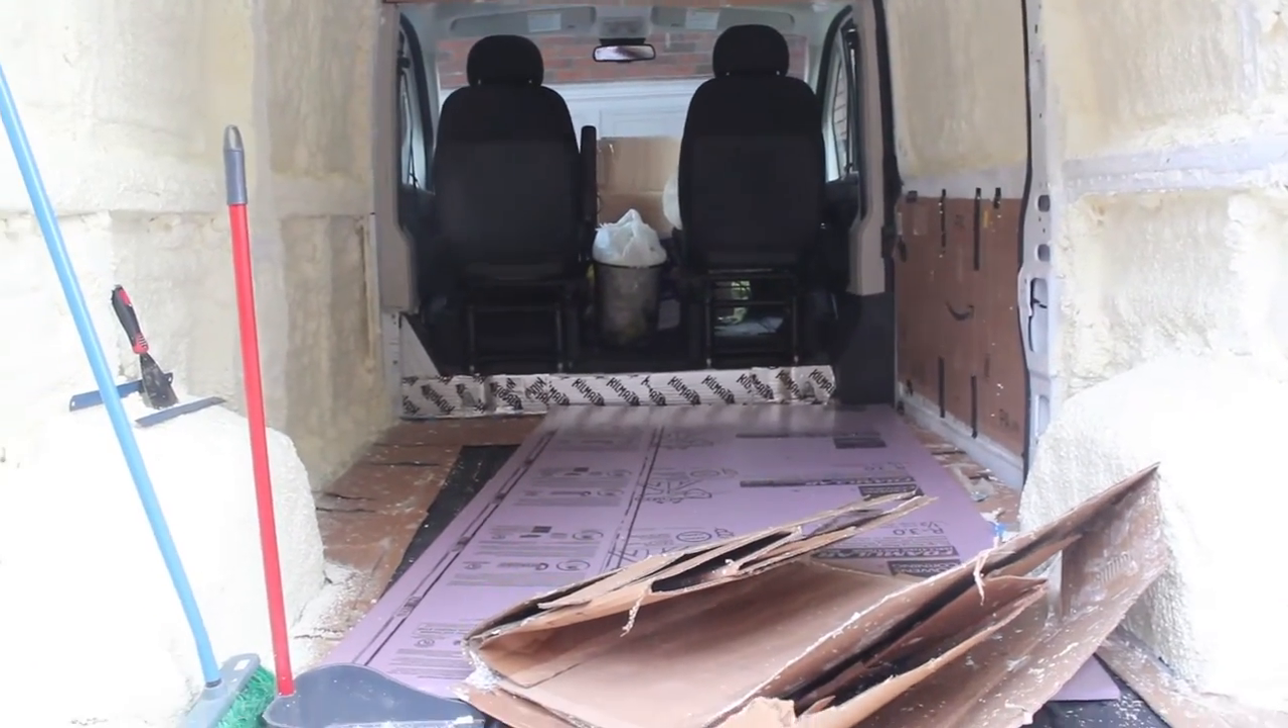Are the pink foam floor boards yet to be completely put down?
Yes.